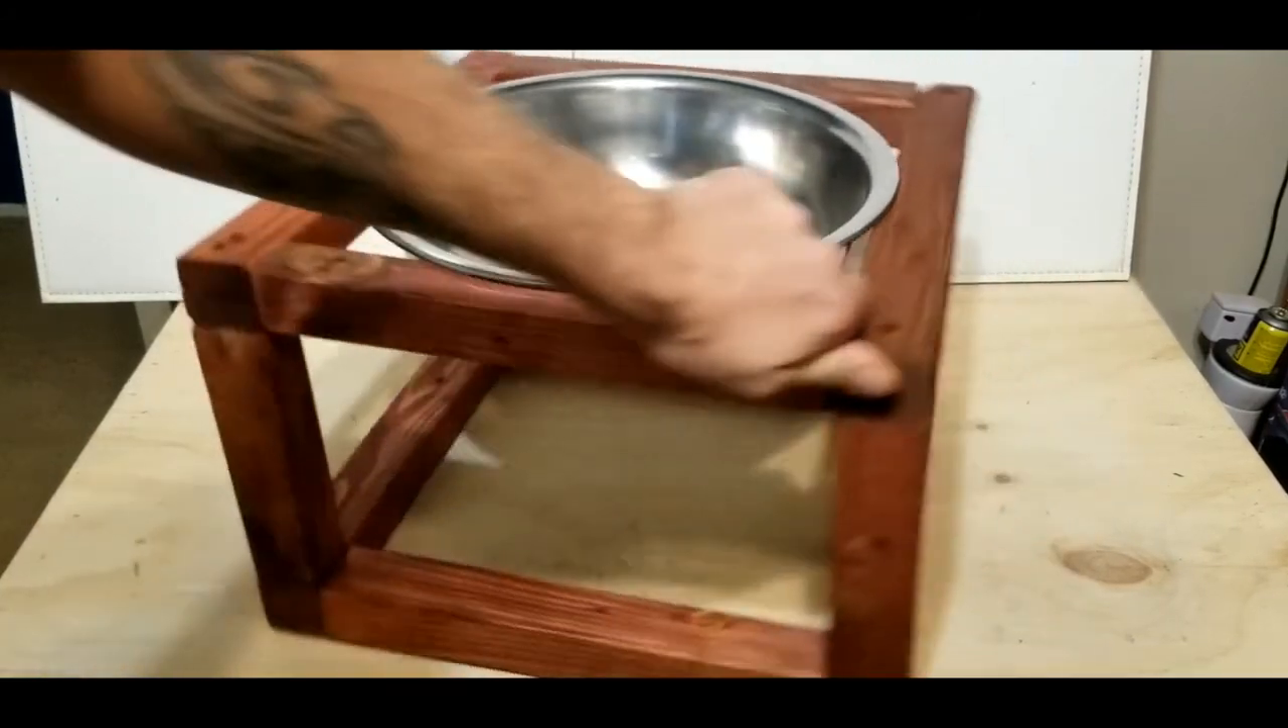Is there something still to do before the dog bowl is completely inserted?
No.